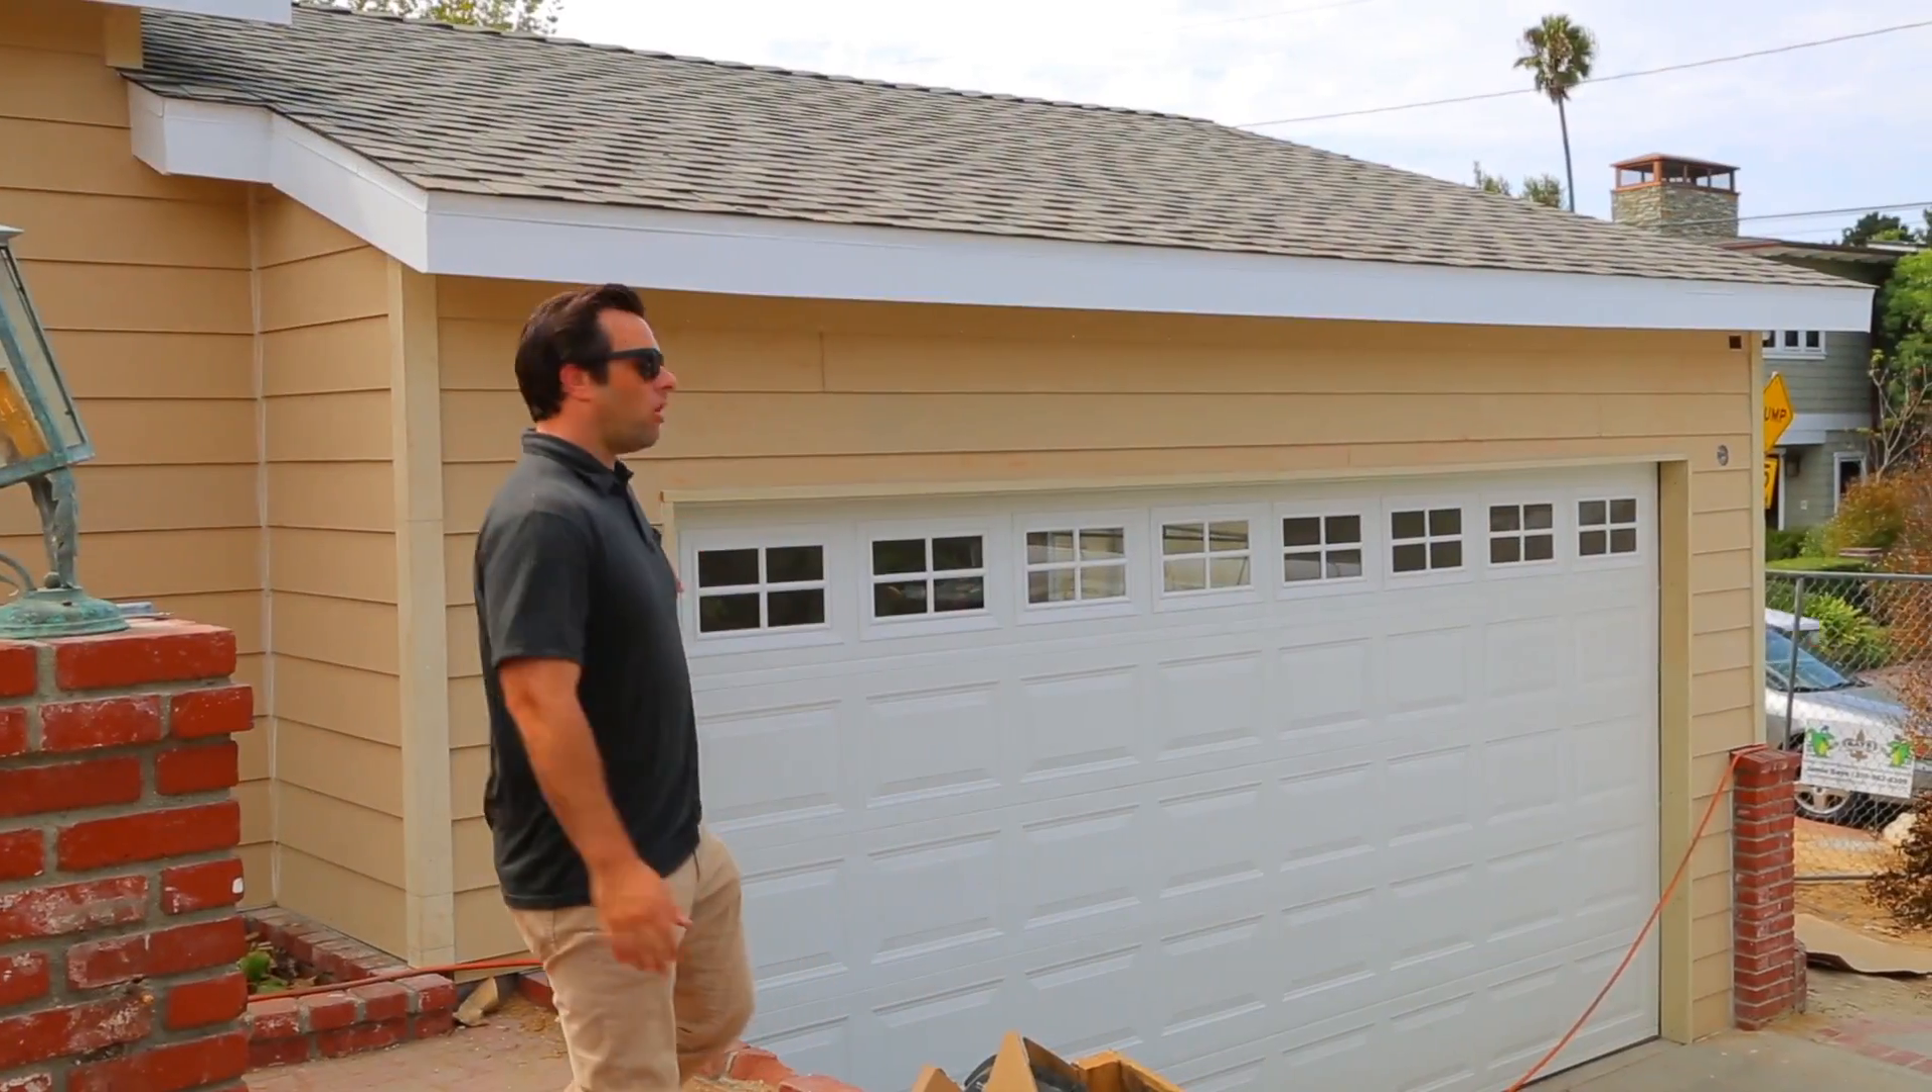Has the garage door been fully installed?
Yes.